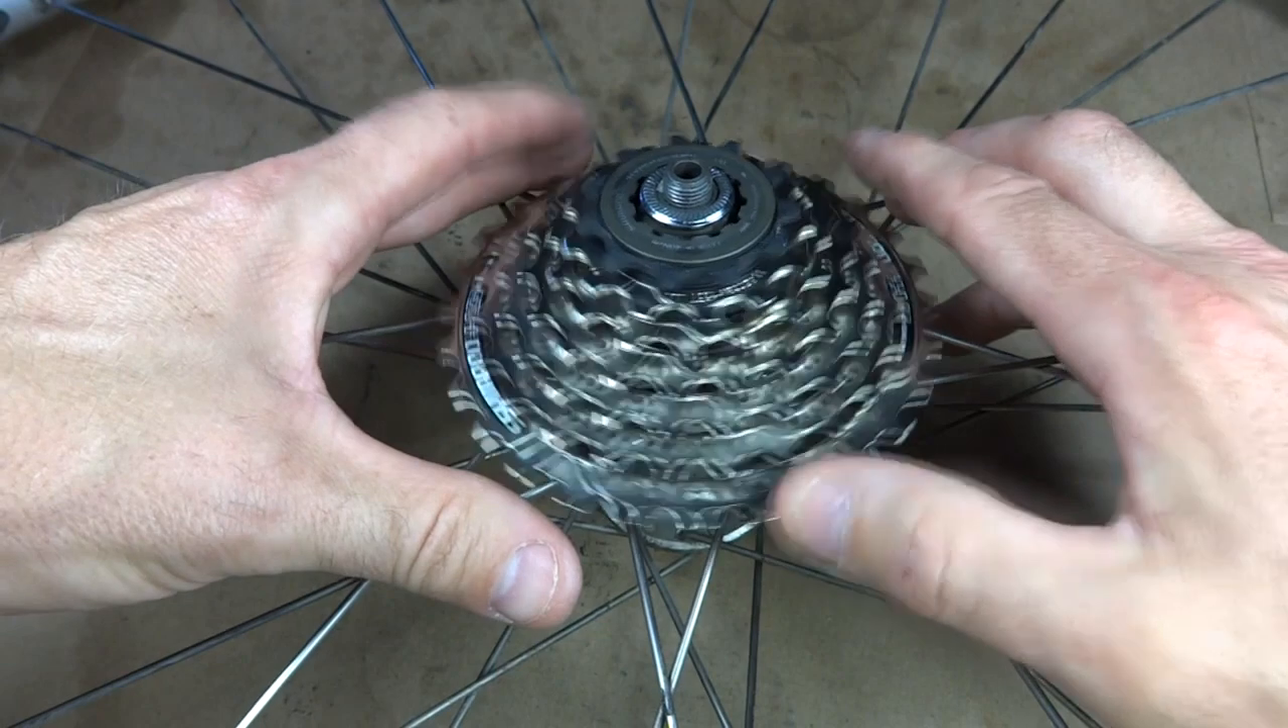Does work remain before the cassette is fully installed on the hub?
No.